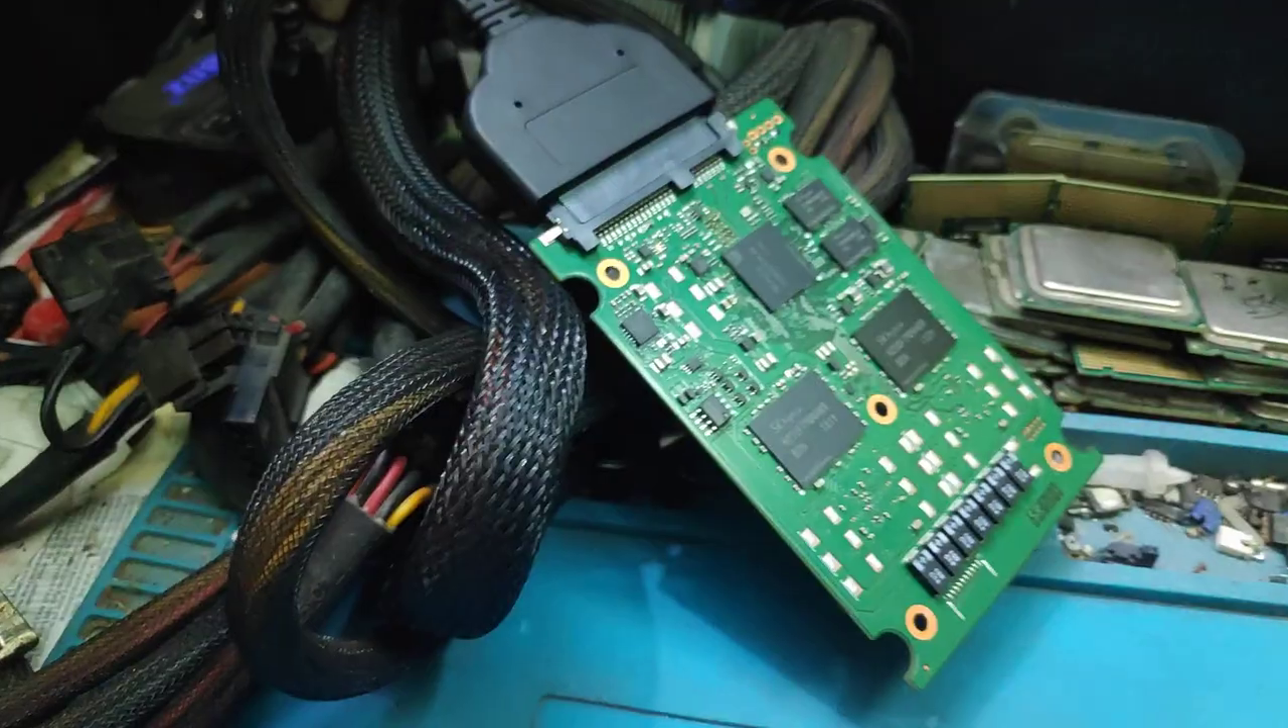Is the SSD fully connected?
Yes.